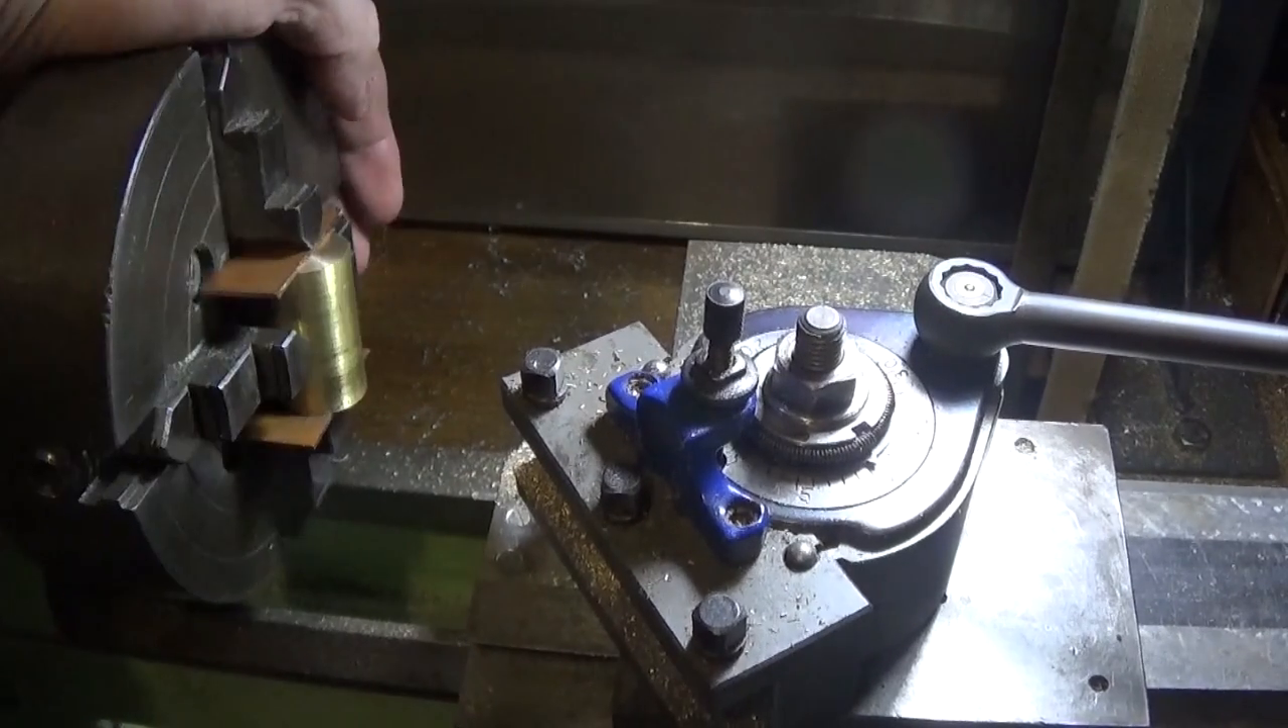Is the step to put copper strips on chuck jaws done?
Yes.